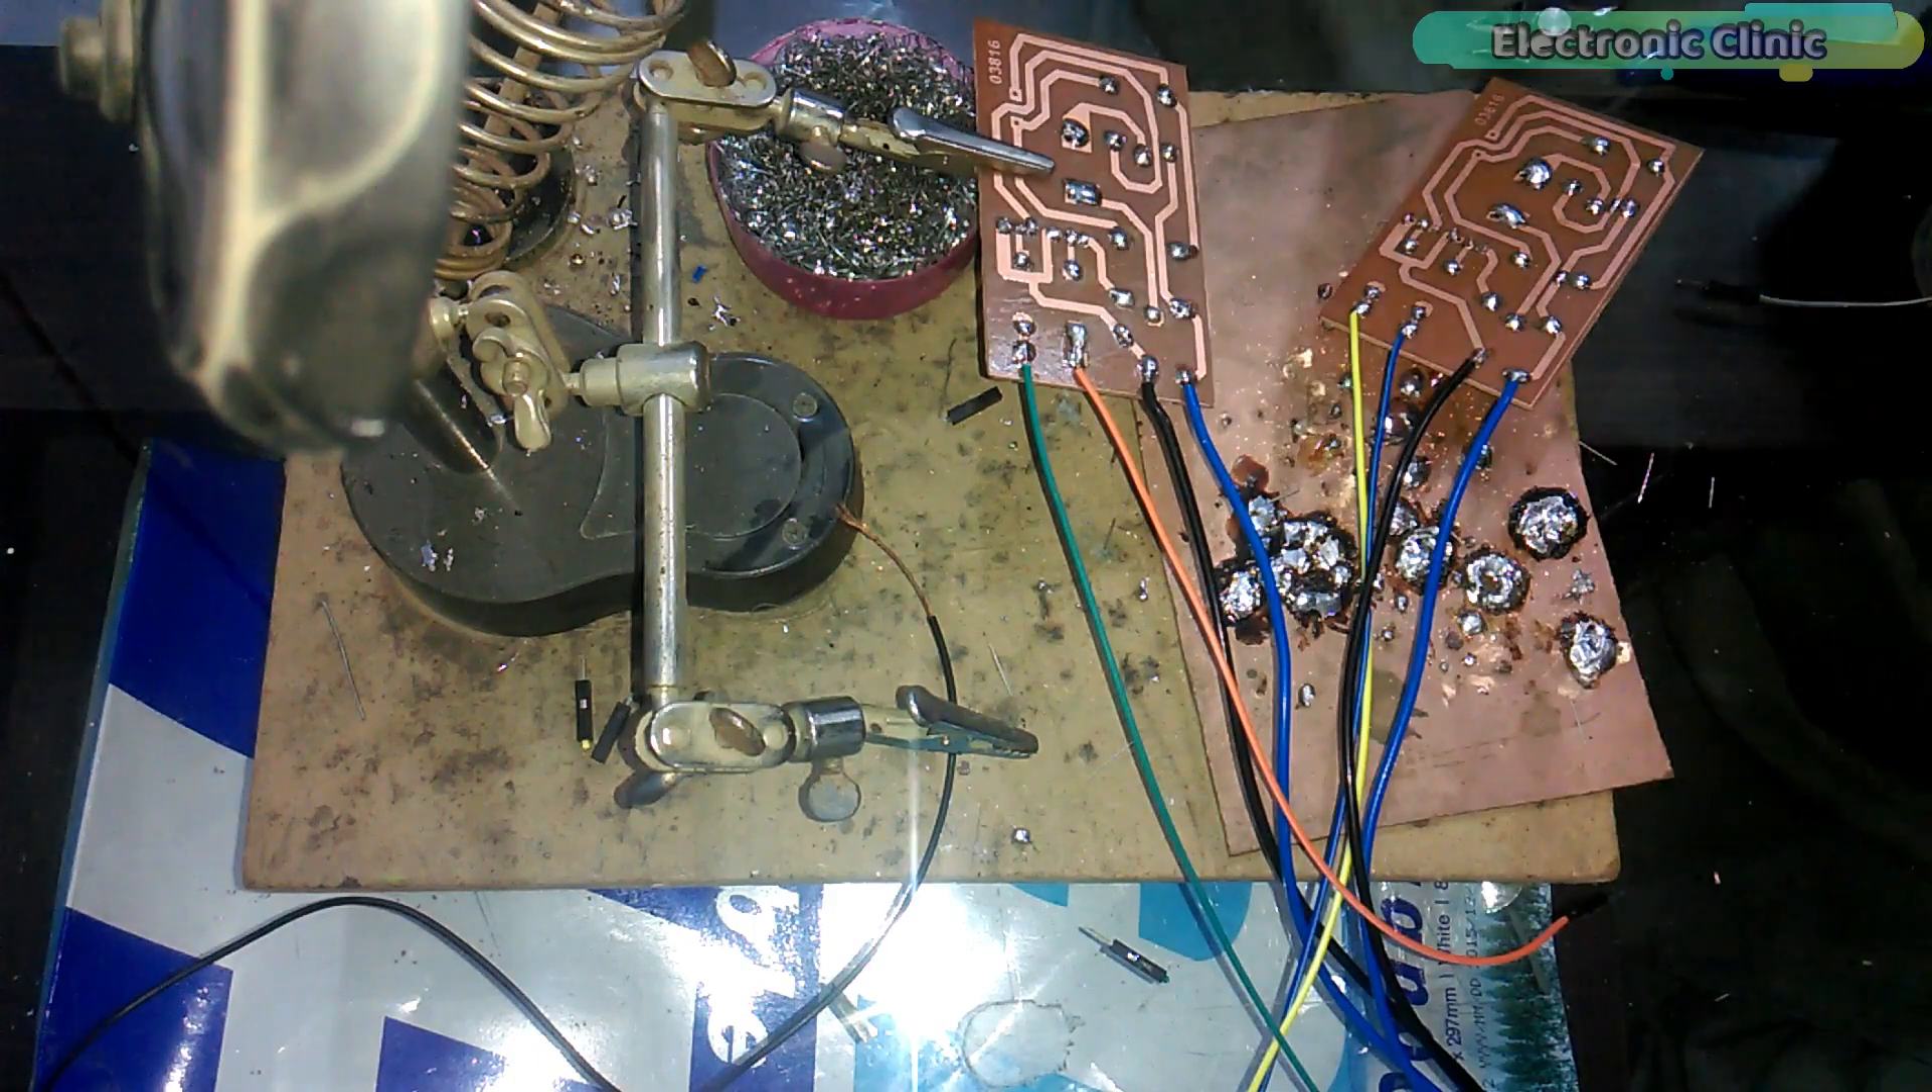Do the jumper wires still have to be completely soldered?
No.